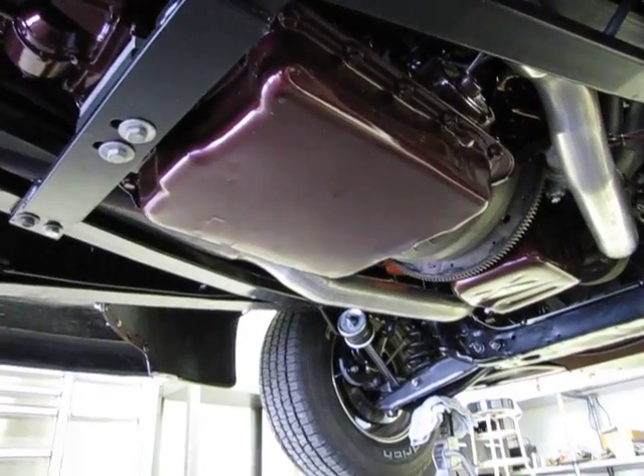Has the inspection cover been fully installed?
No.